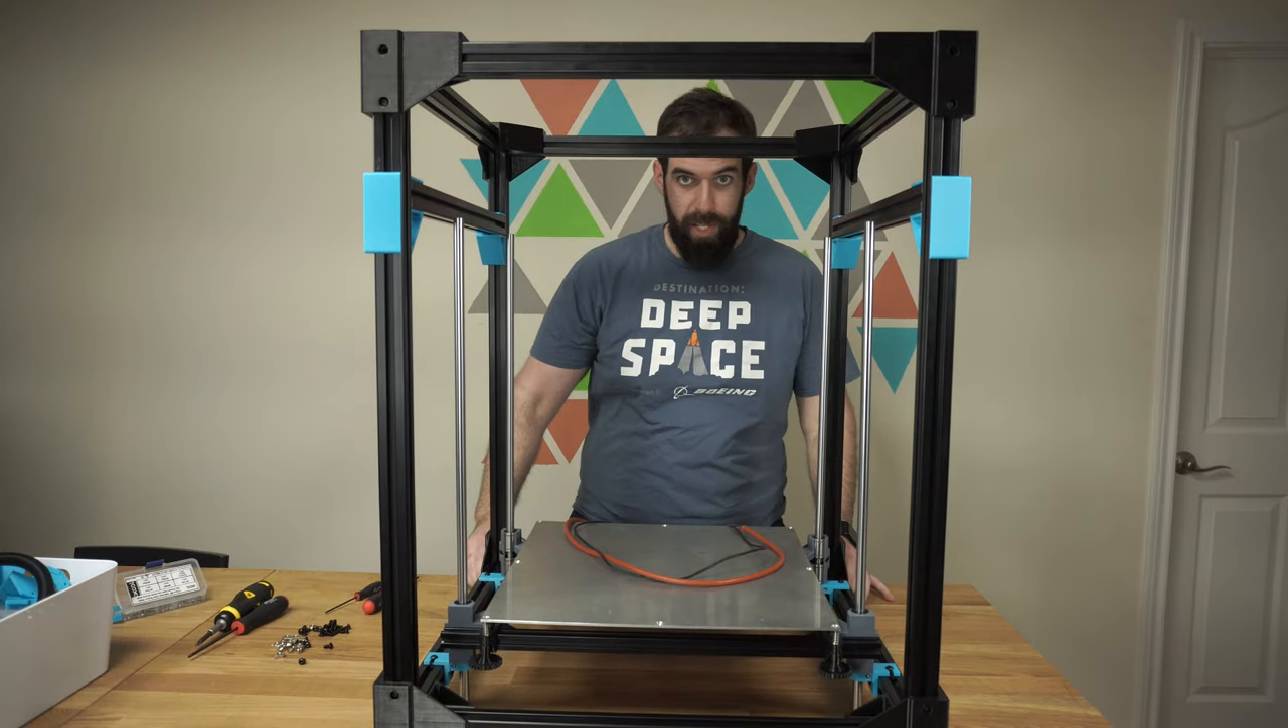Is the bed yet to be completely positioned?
No.